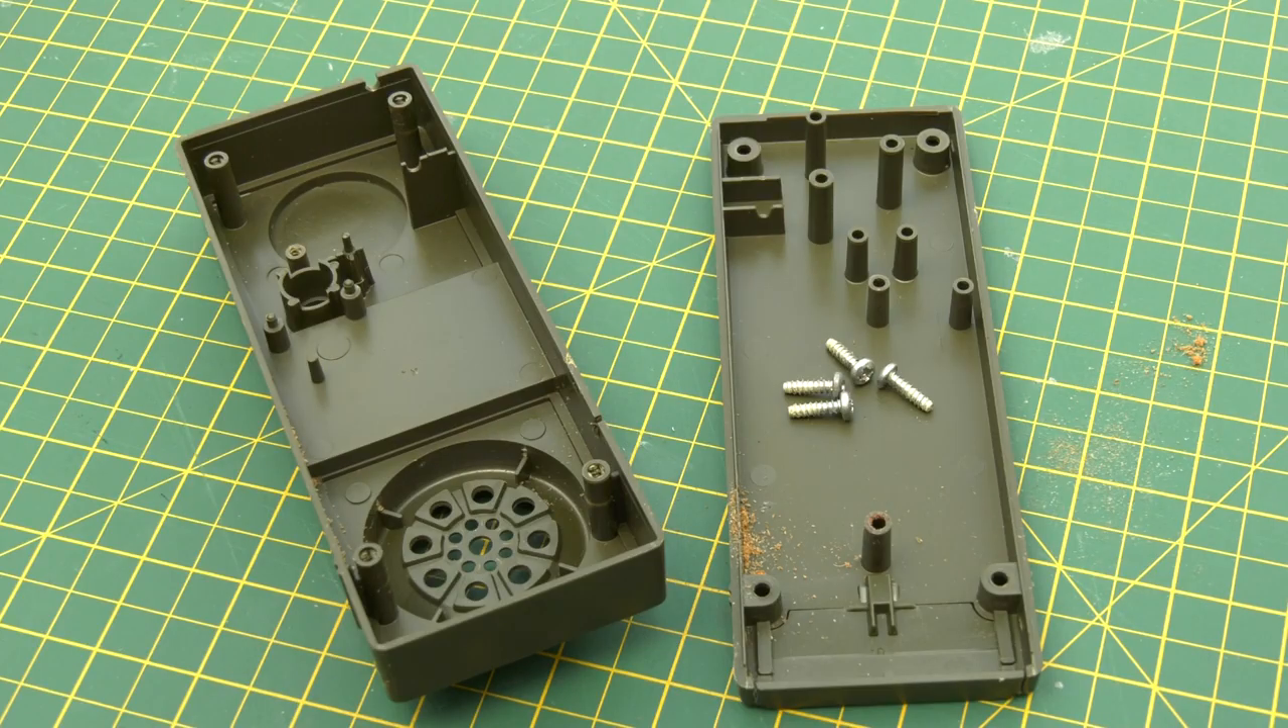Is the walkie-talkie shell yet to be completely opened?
No.